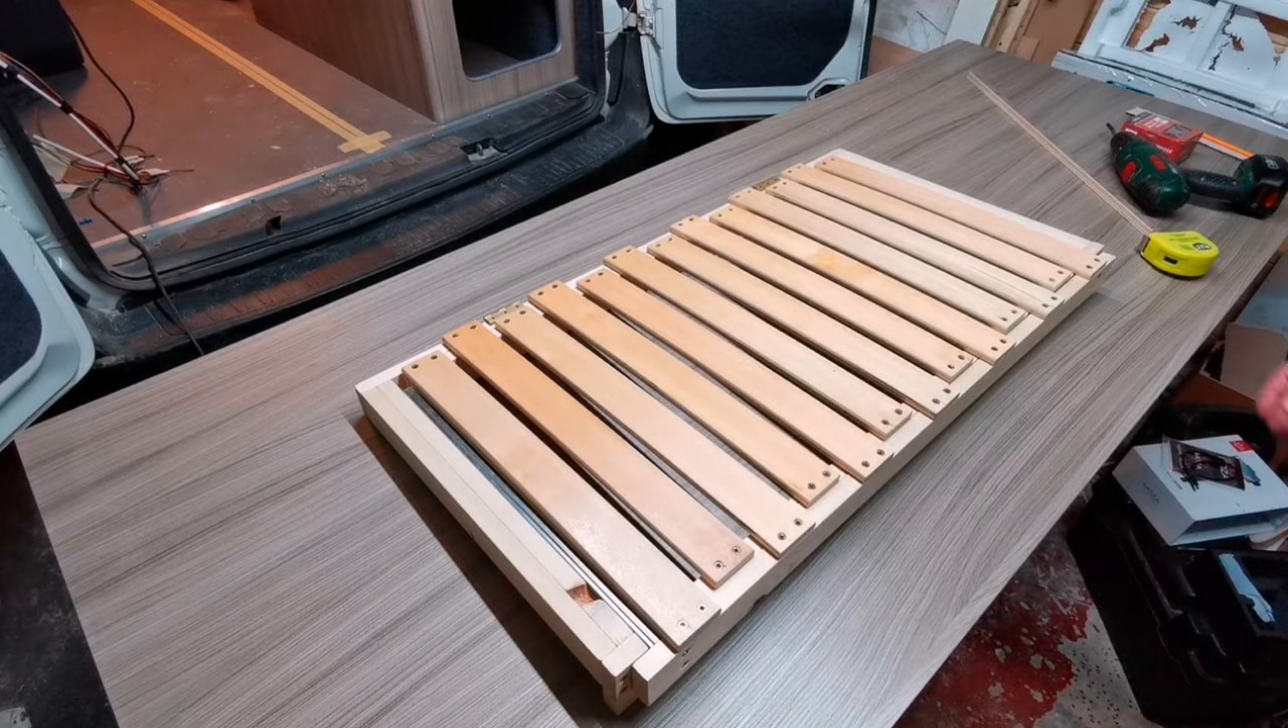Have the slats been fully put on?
Yes.